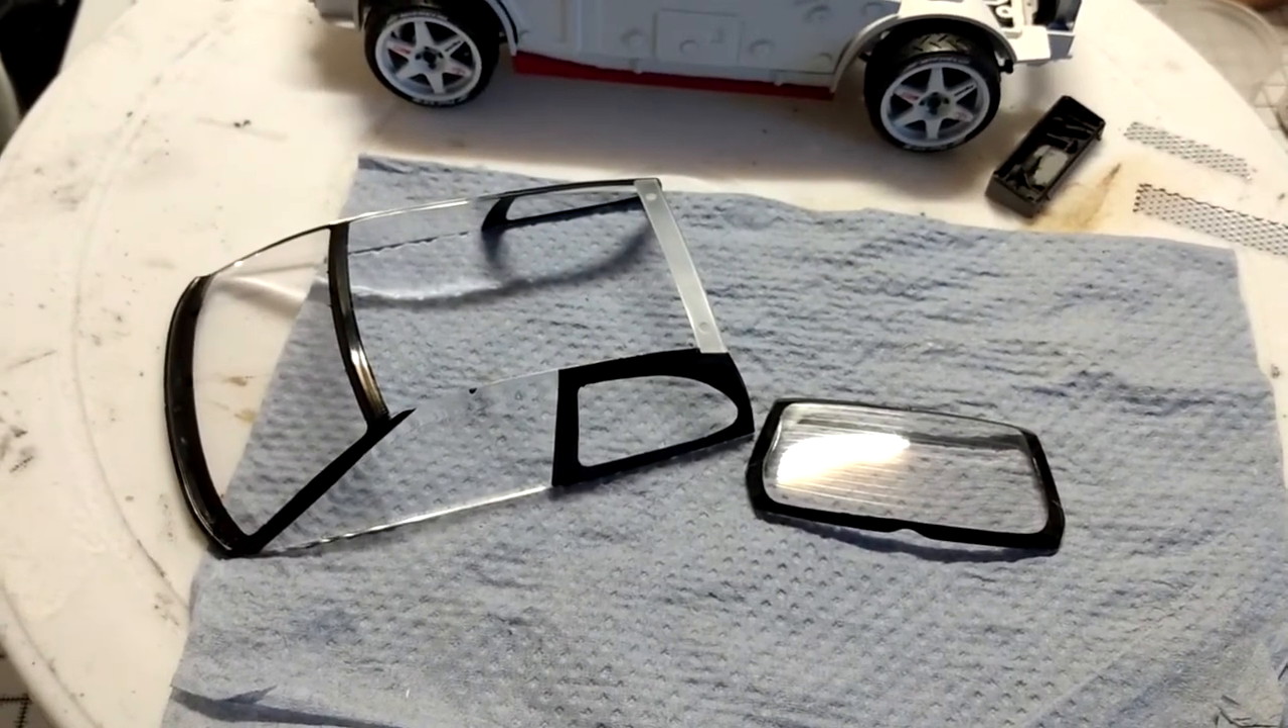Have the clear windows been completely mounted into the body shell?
No.